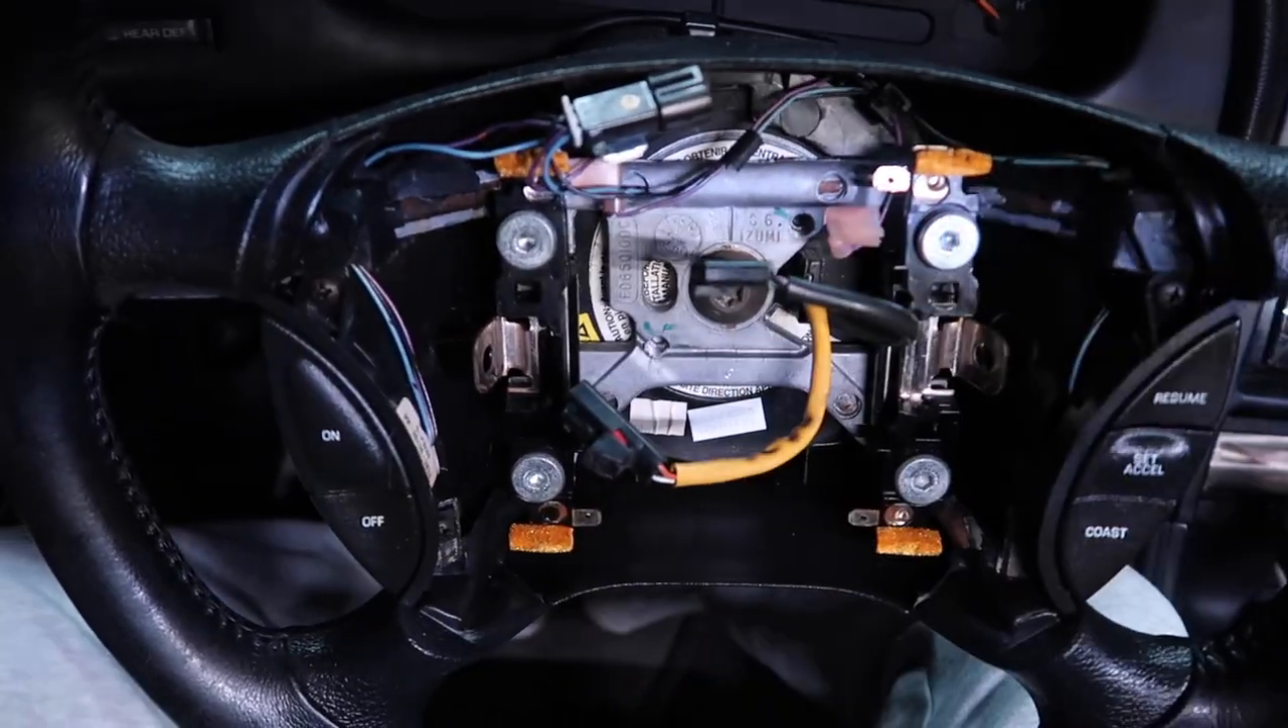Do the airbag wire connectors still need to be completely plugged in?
Yes.